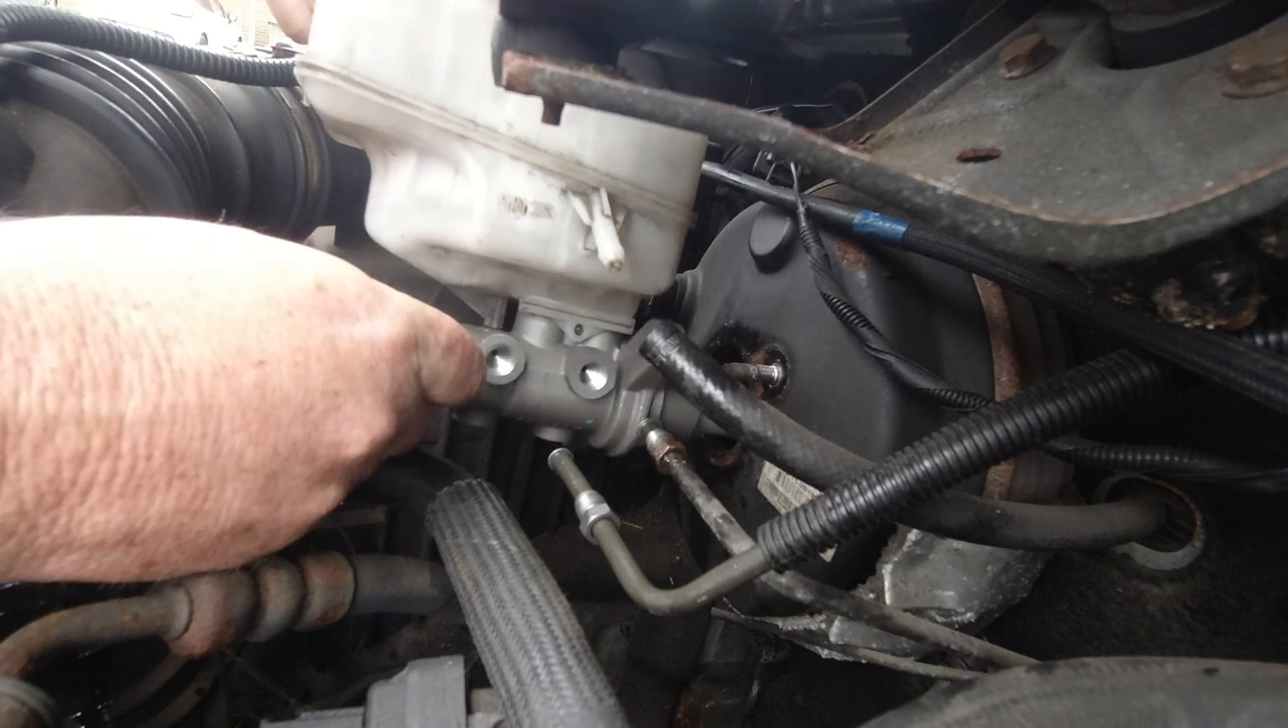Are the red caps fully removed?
Yes.